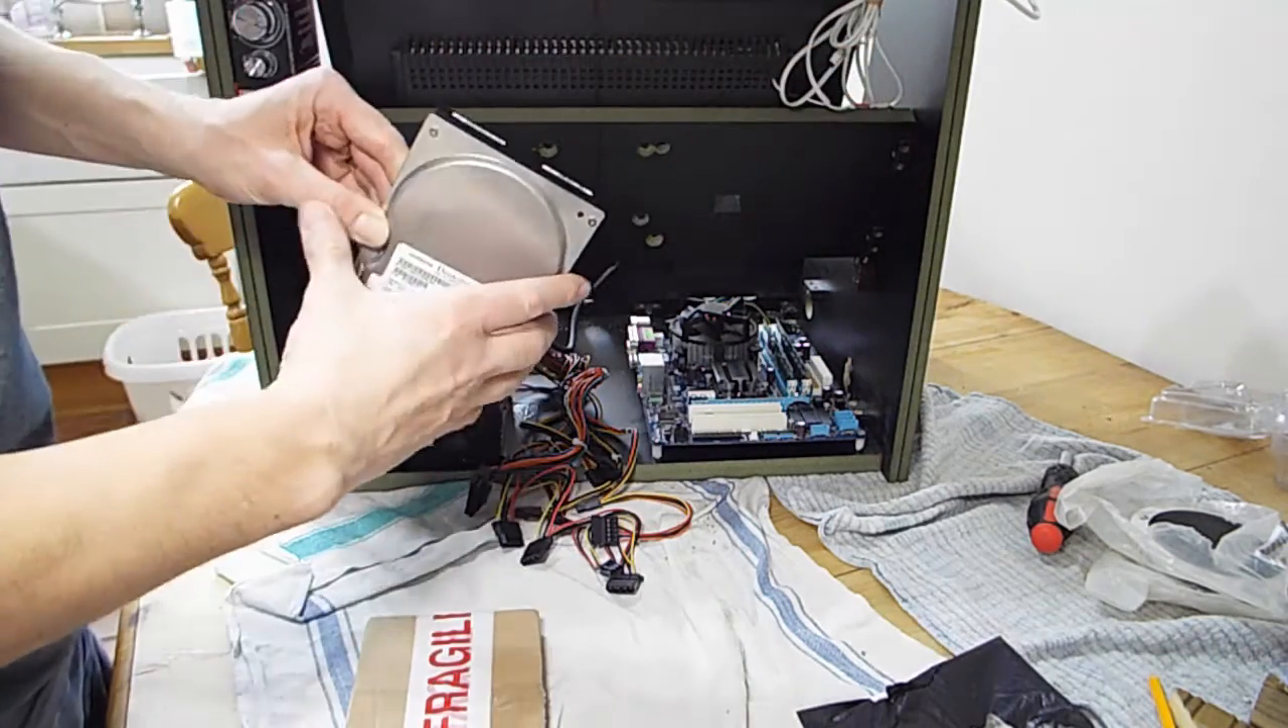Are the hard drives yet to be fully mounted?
Yes.